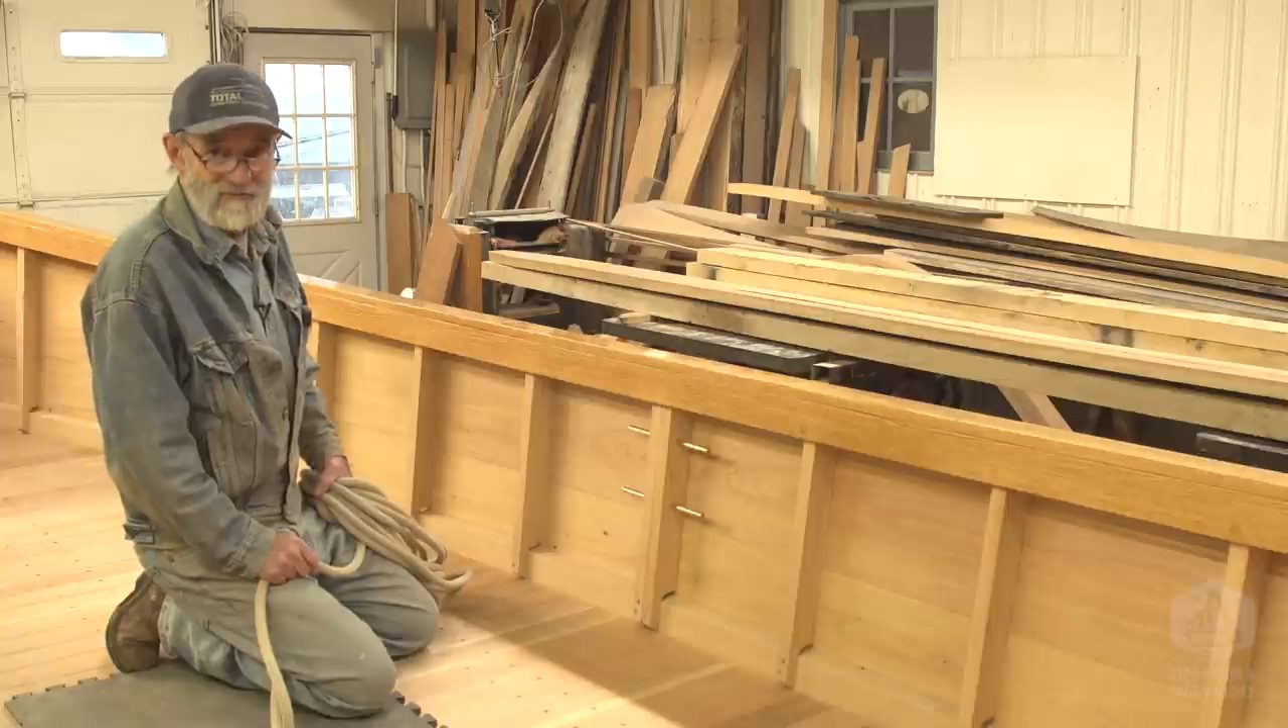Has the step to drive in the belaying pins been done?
Yes.